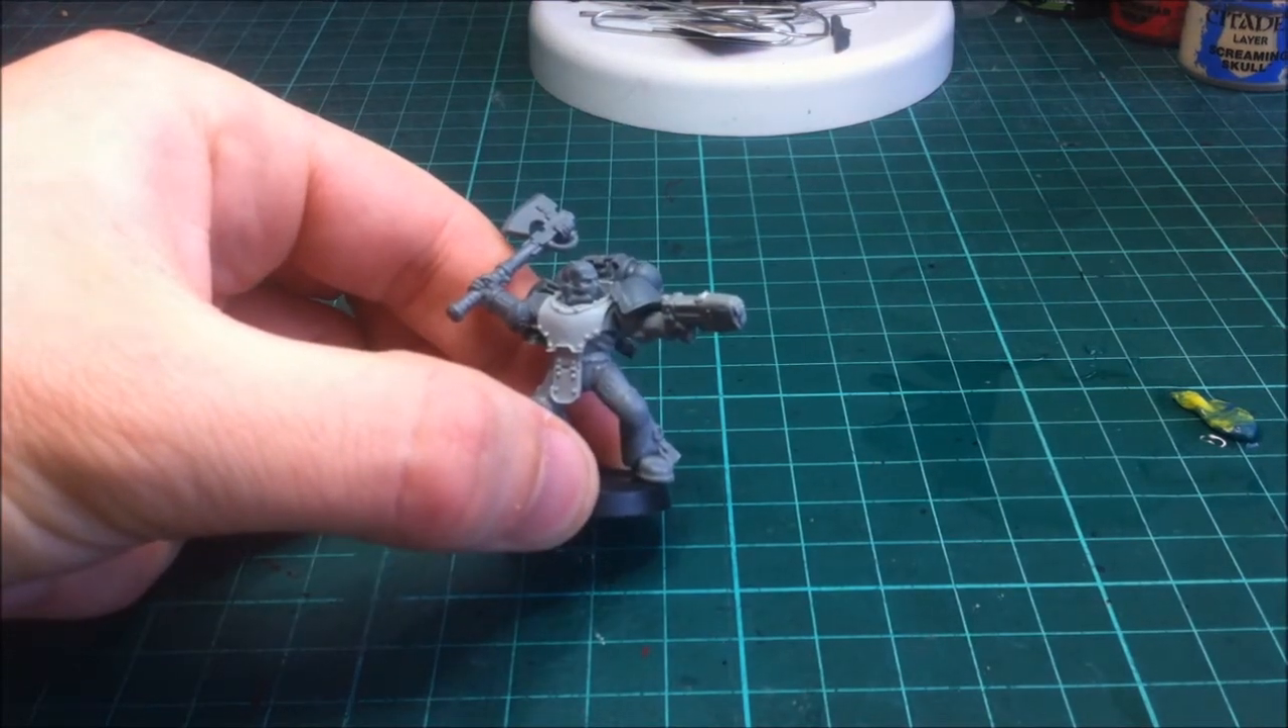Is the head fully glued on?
Yes.